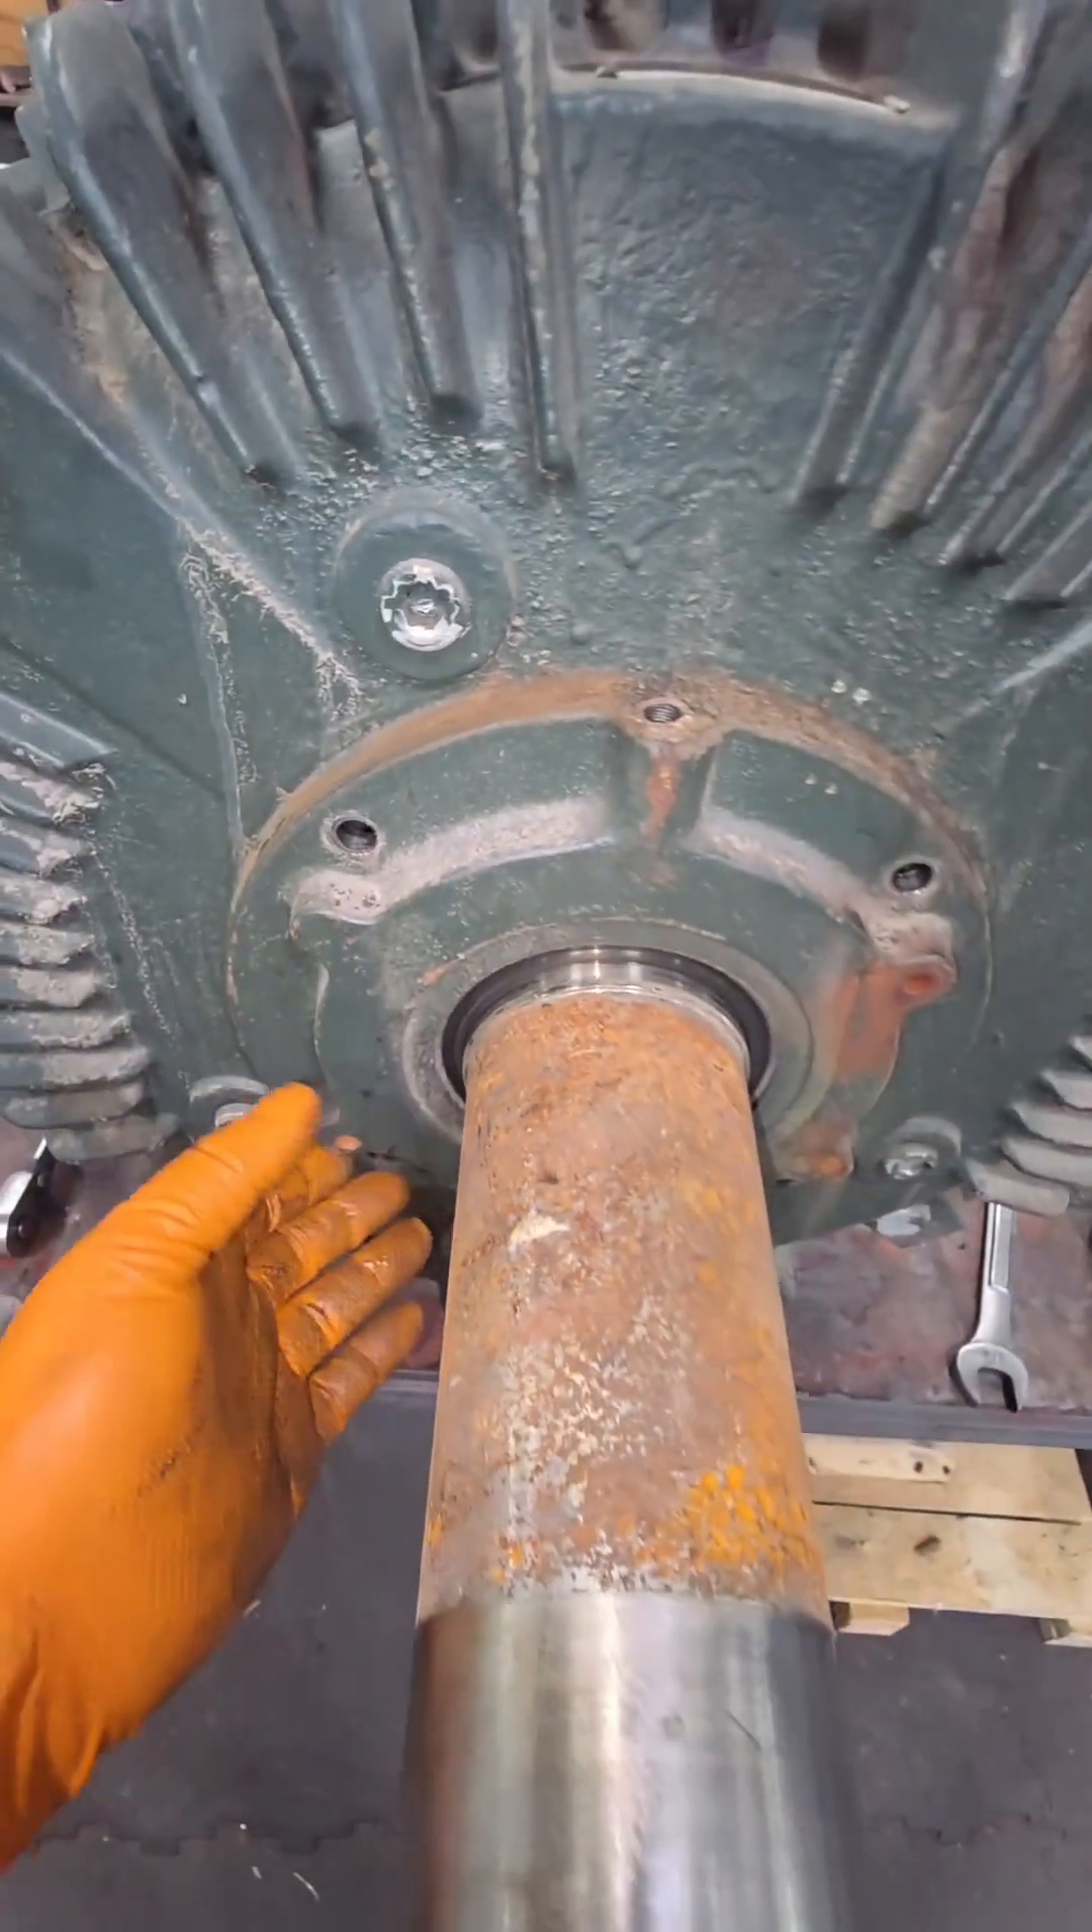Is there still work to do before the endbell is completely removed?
Yes.